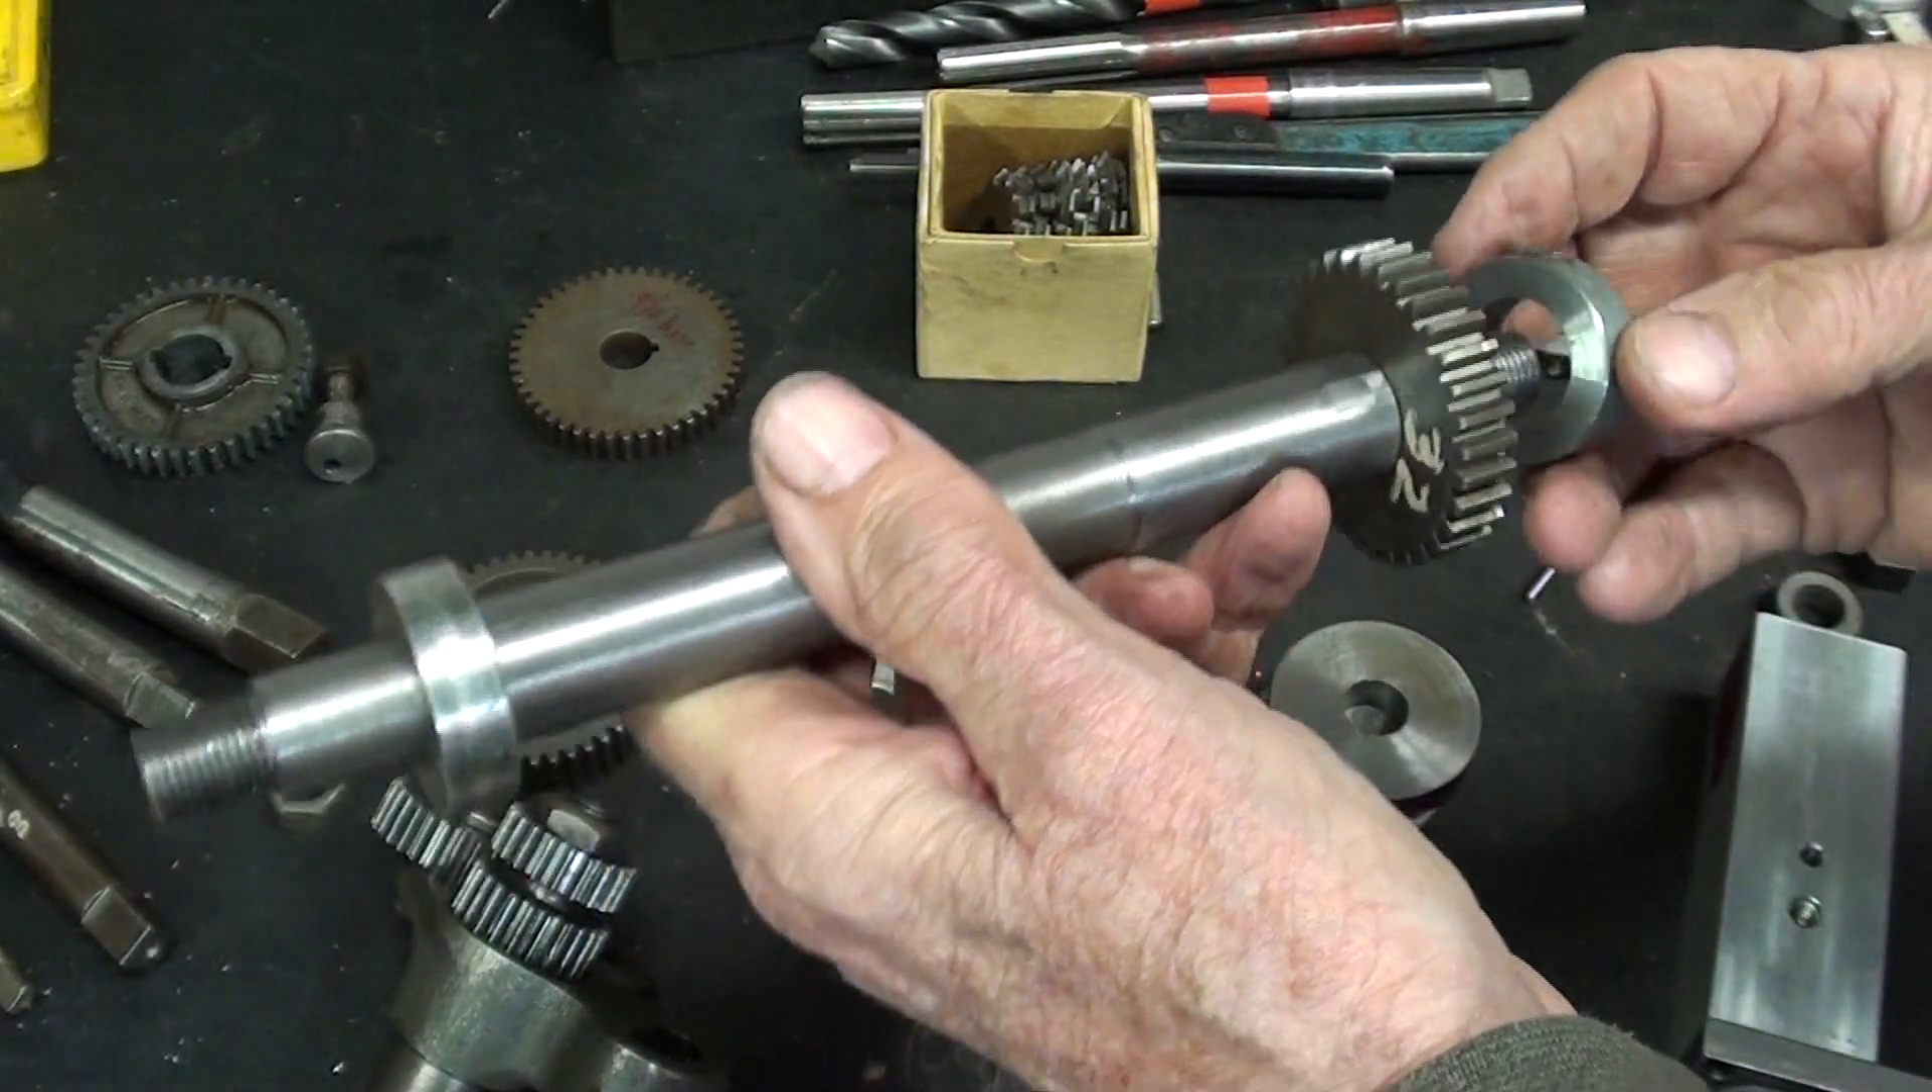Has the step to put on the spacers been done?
No.